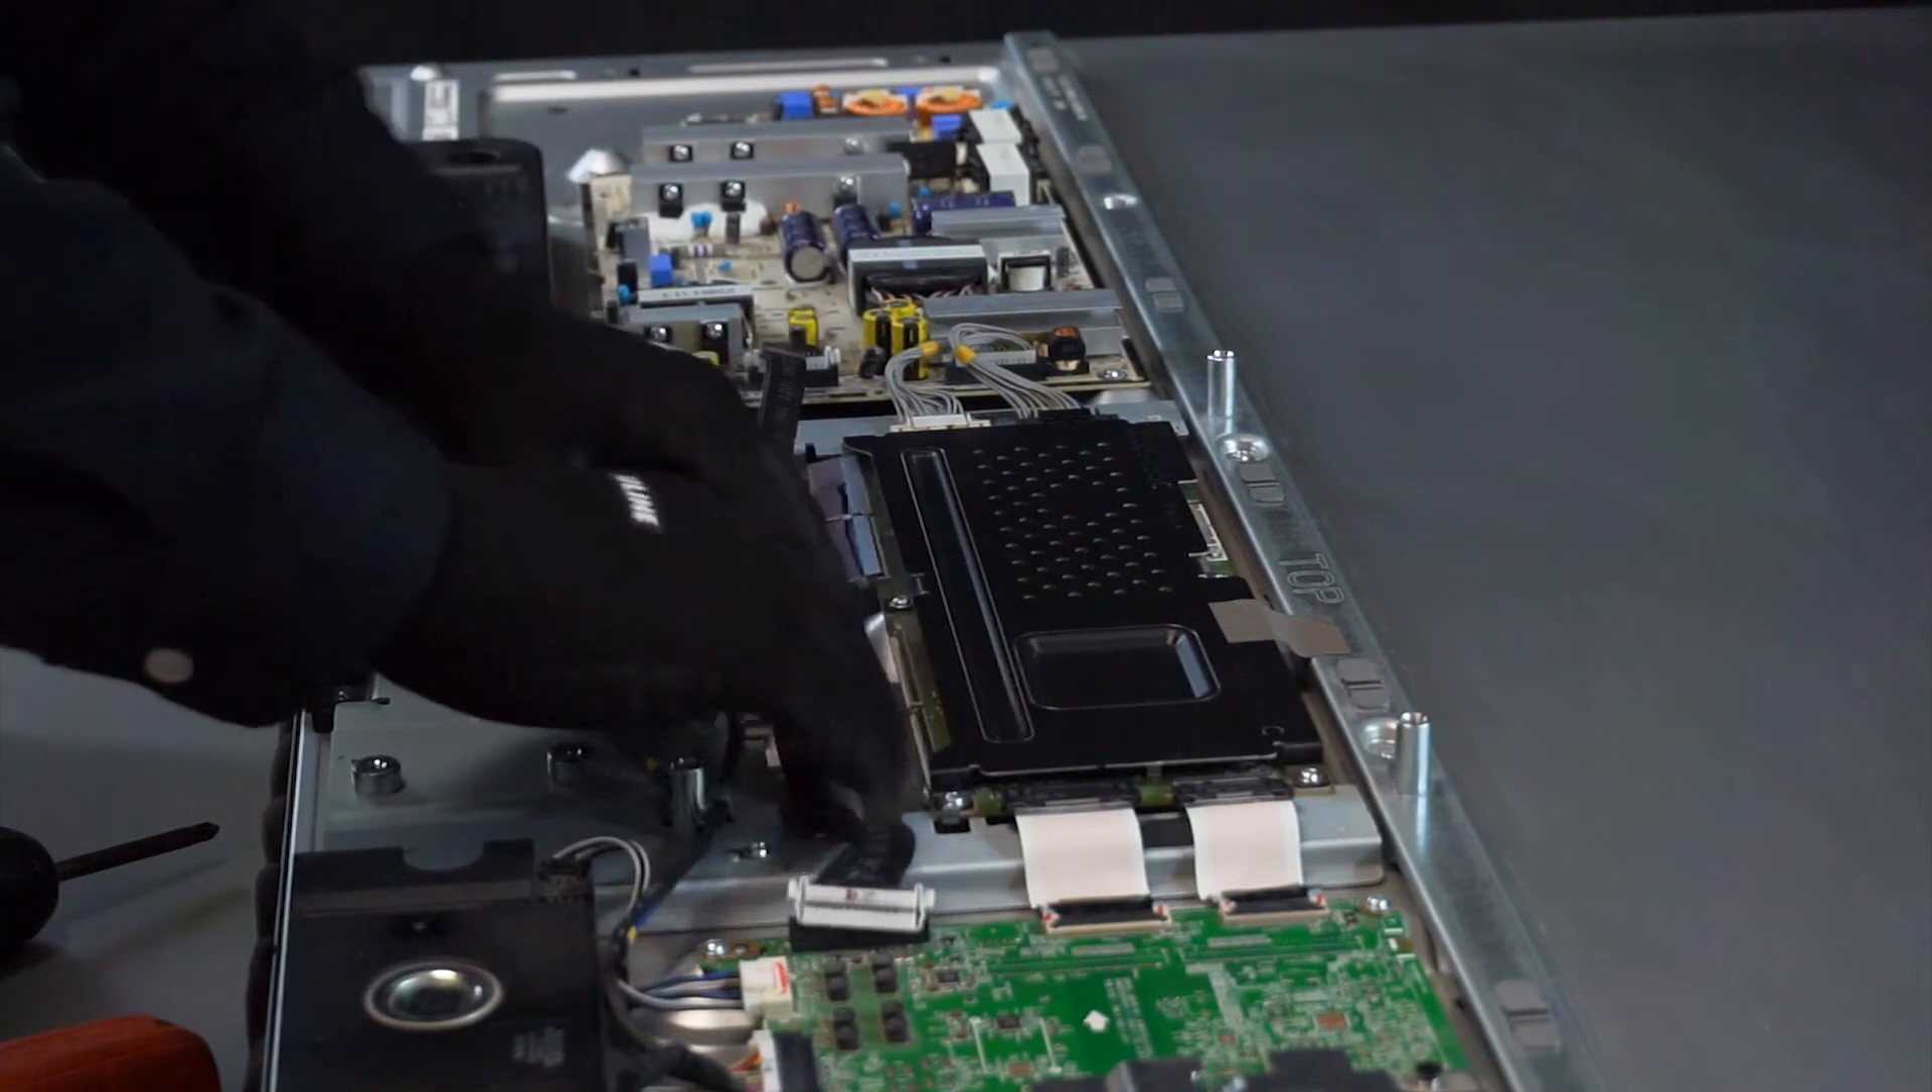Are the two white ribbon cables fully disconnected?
No.